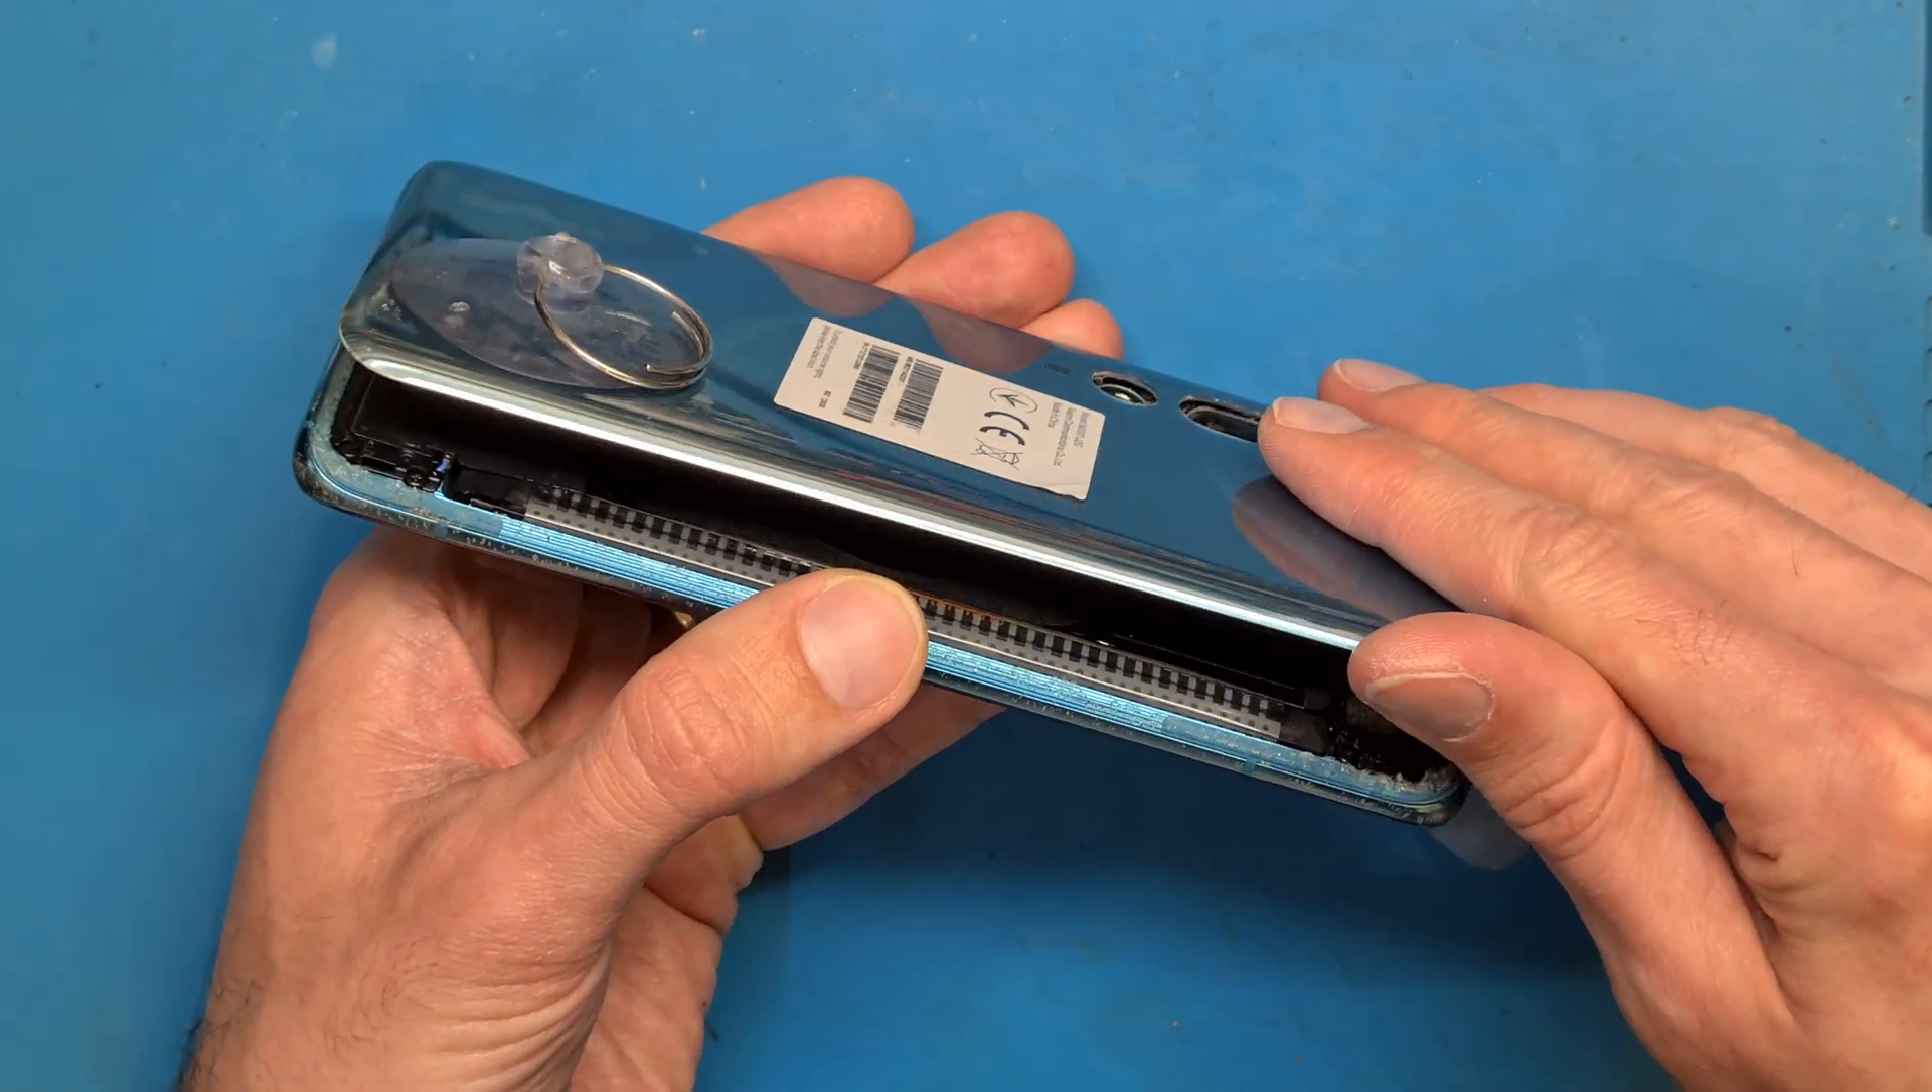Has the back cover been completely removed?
No.